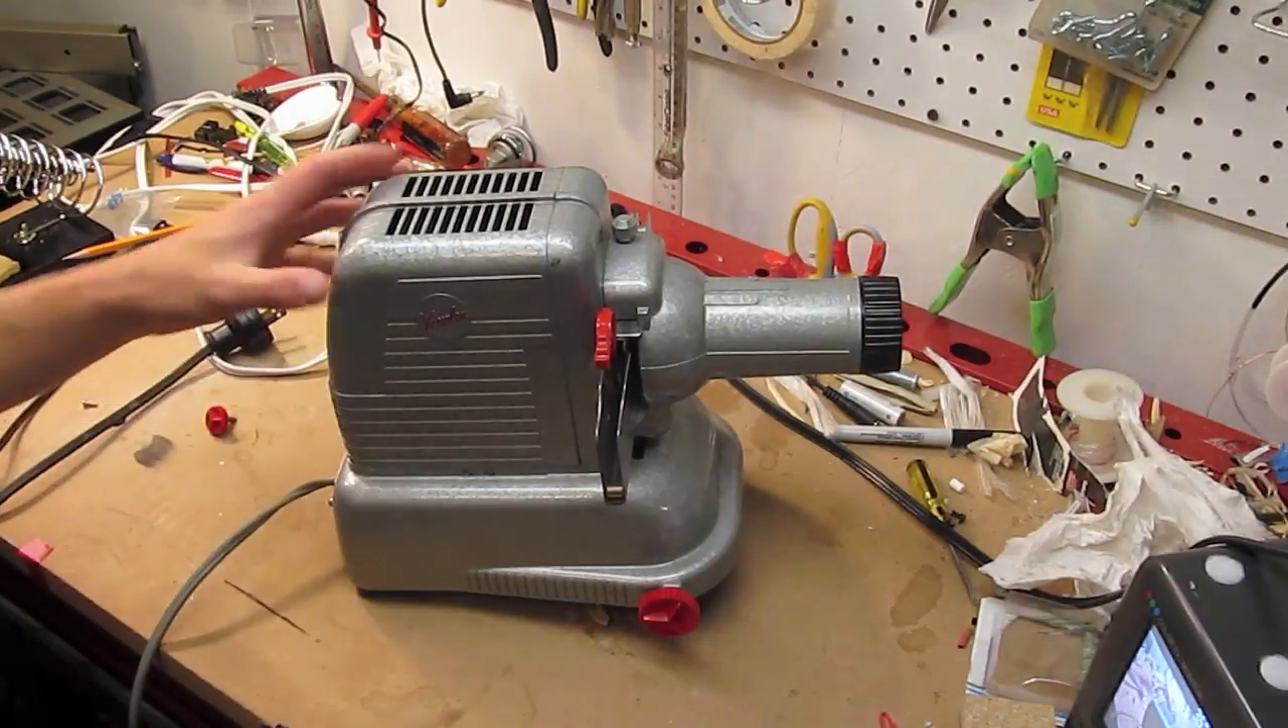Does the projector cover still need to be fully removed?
Yes.